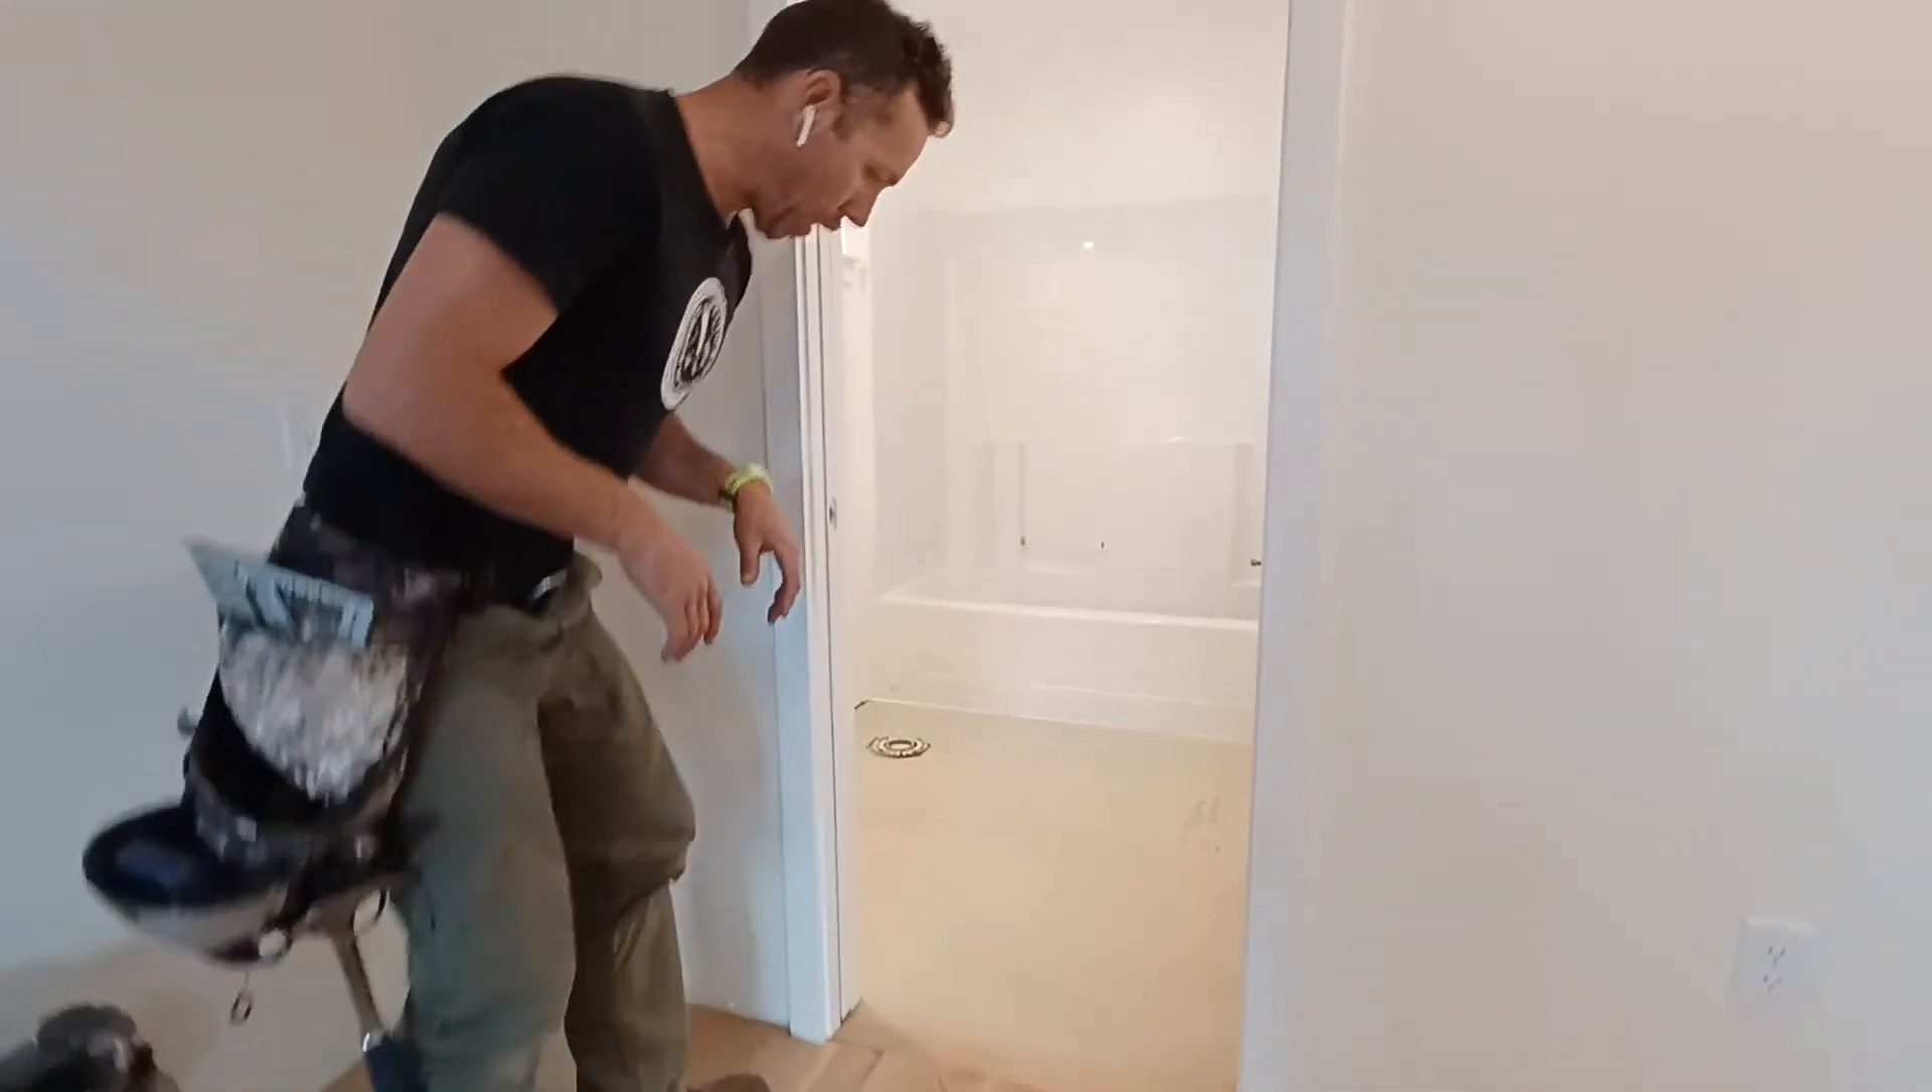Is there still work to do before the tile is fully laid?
Yes.